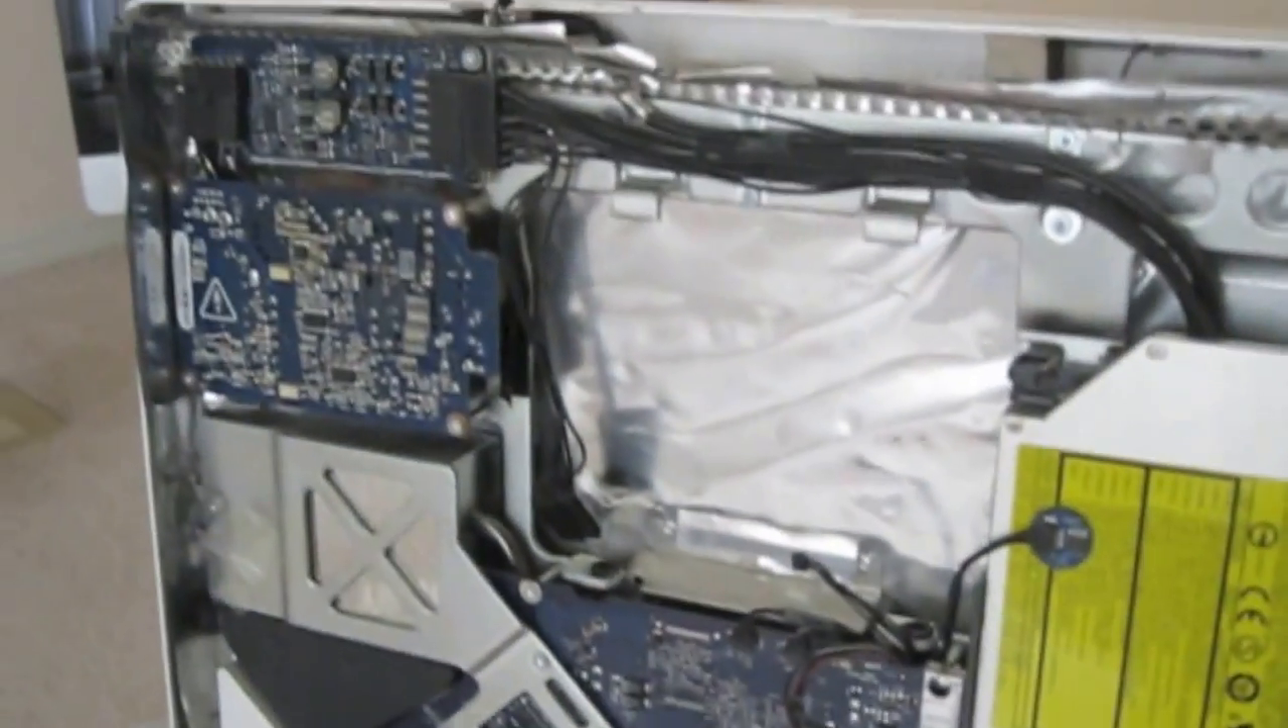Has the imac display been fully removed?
Yes.